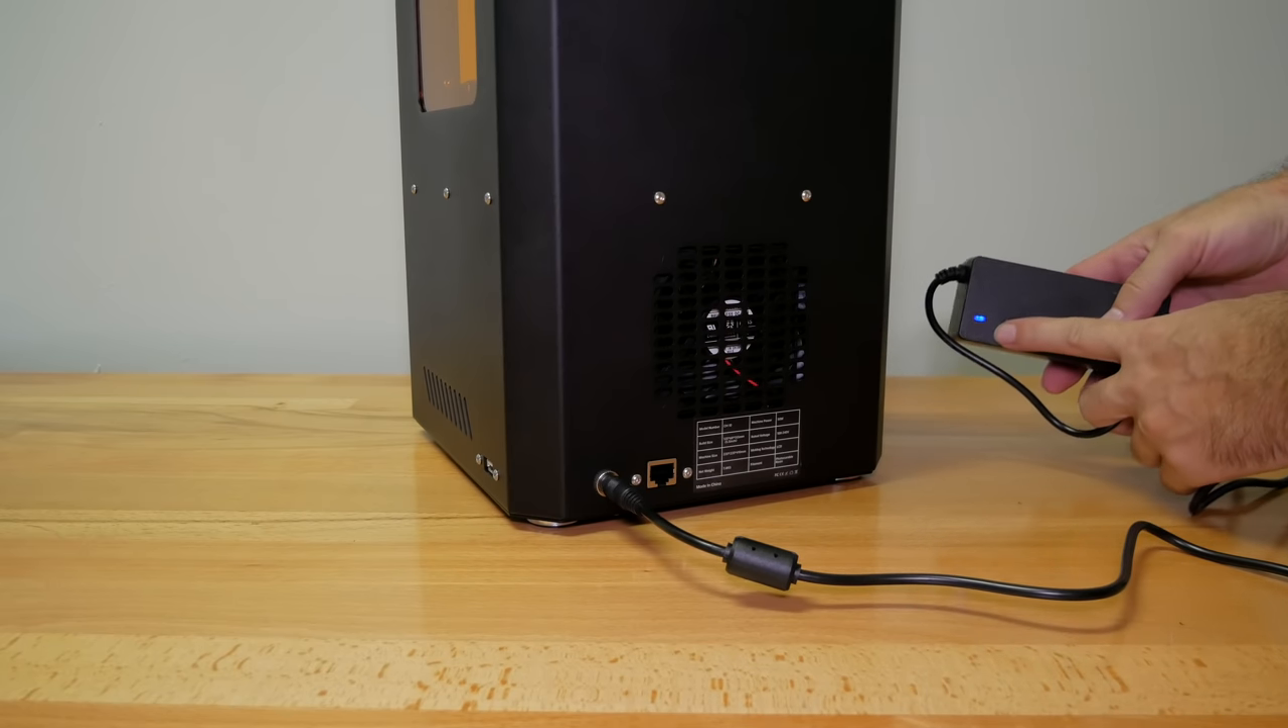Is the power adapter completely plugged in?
Yes.